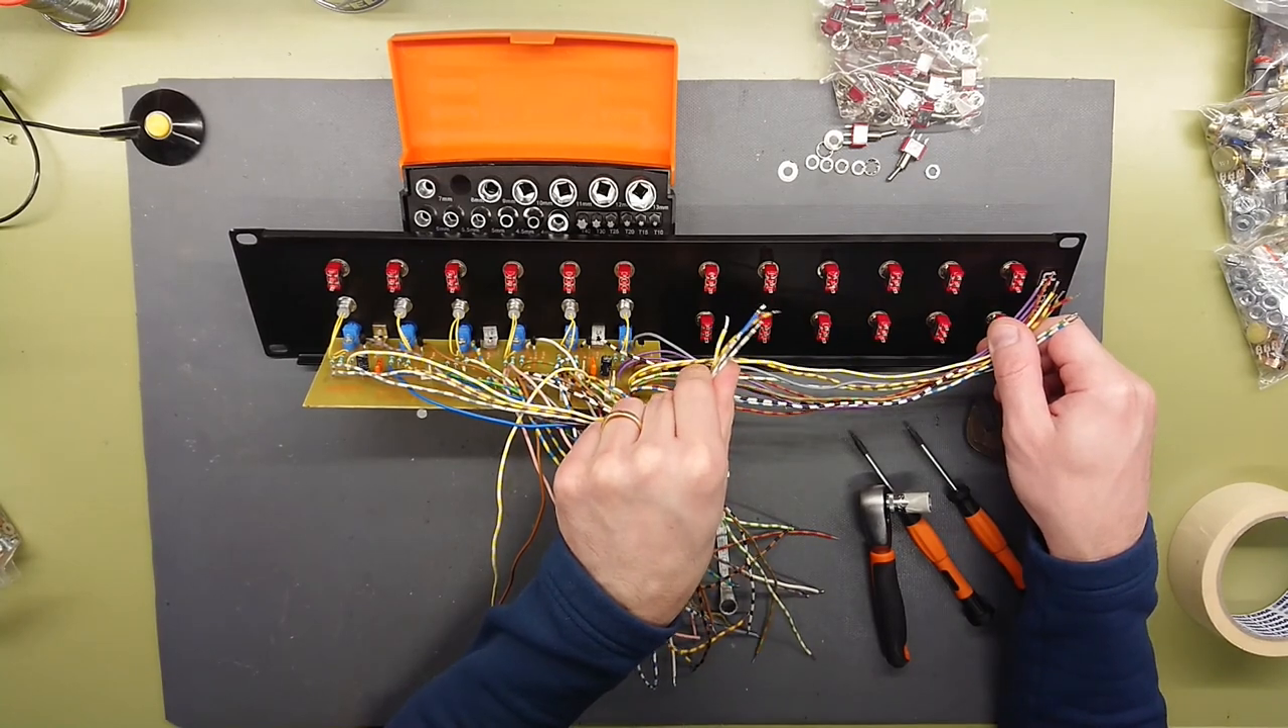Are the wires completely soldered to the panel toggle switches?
No.